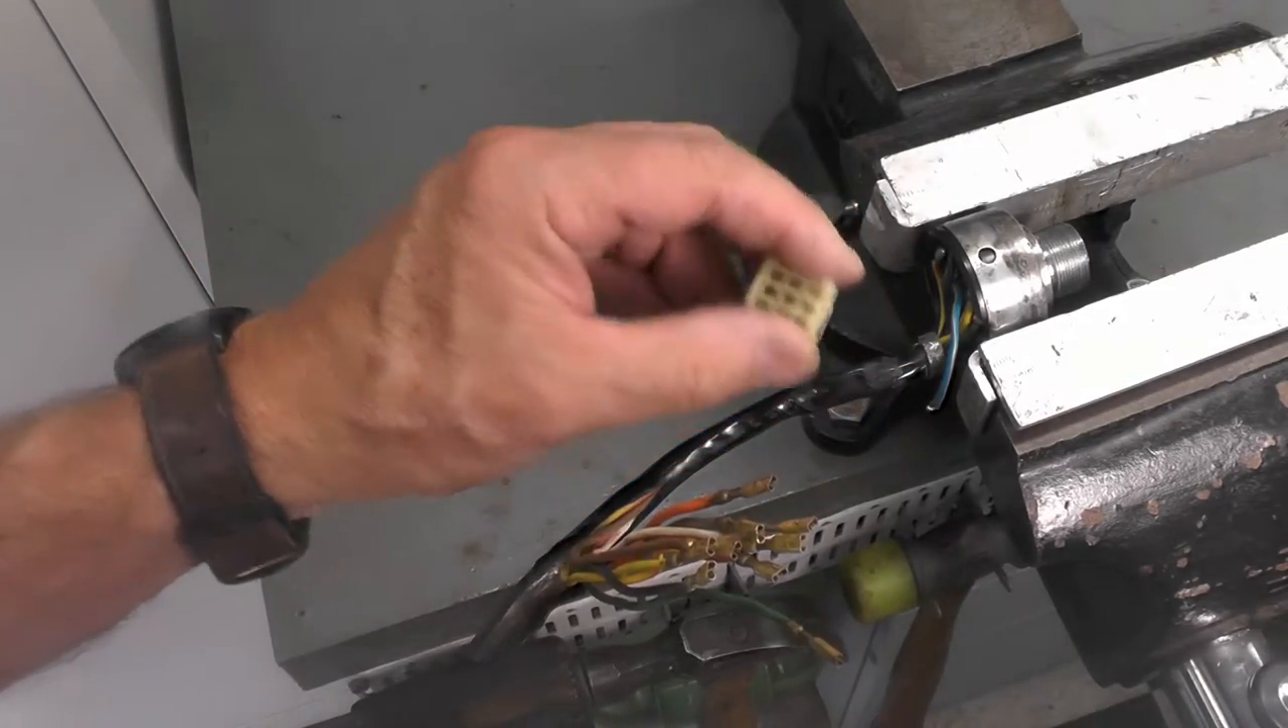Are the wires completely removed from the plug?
Yes.